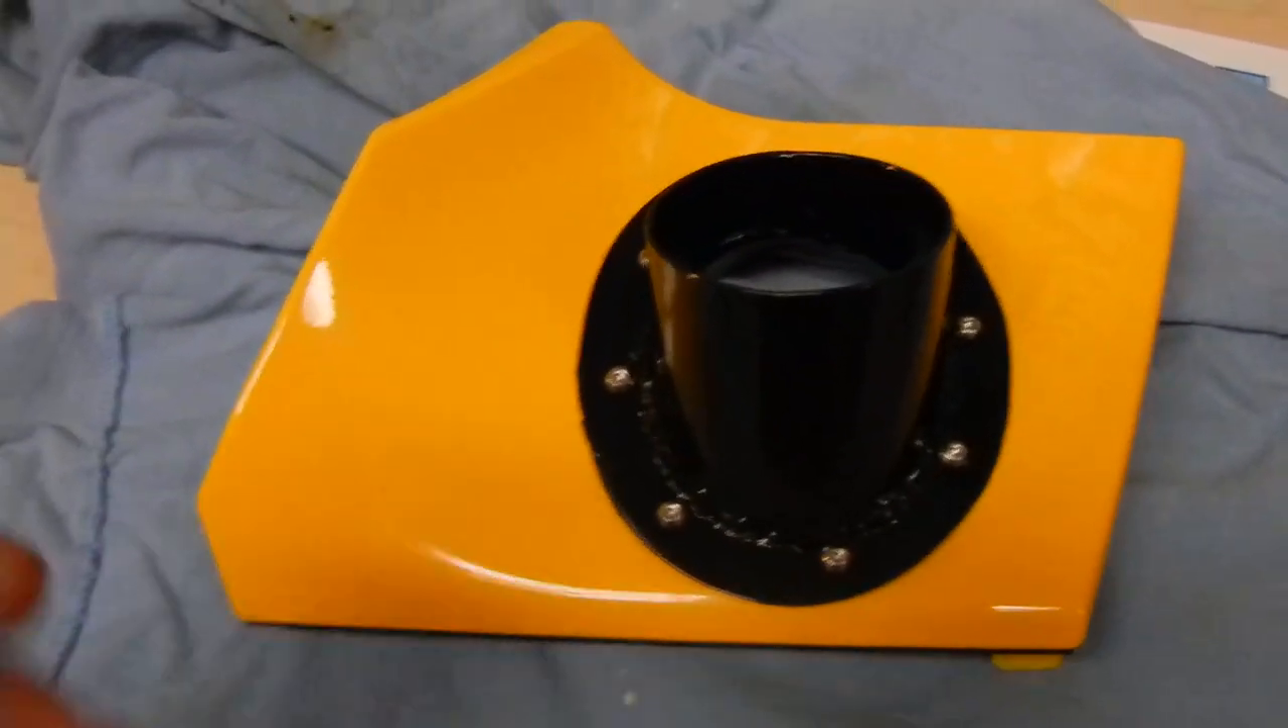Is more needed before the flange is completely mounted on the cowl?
No.